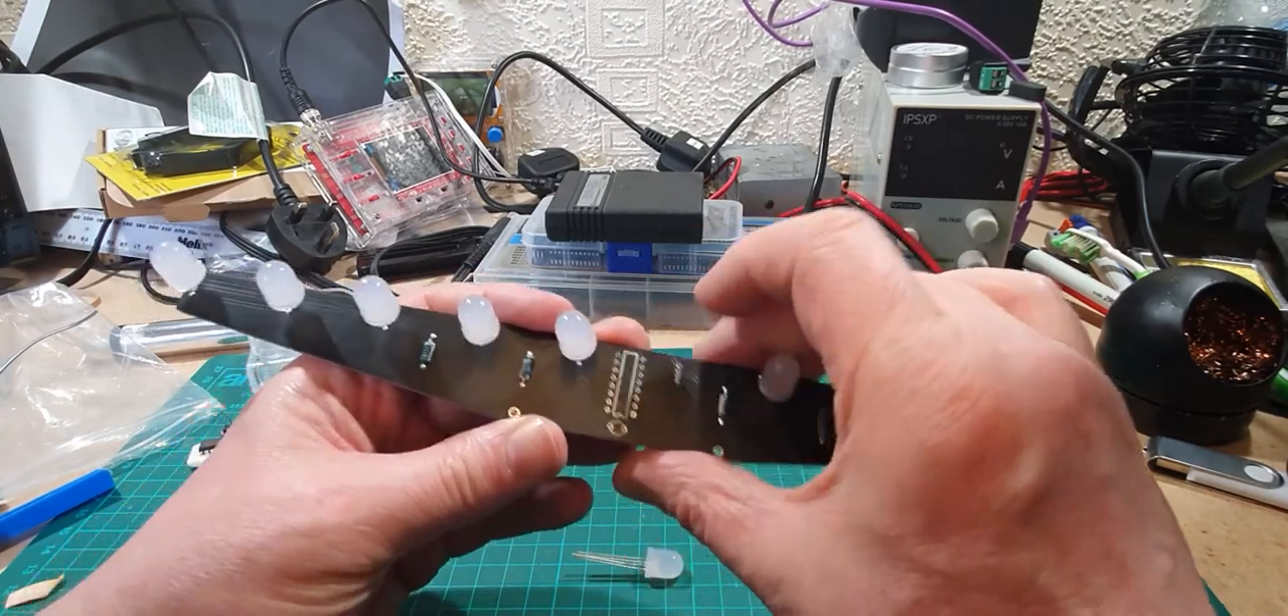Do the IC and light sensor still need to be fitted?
Yes.